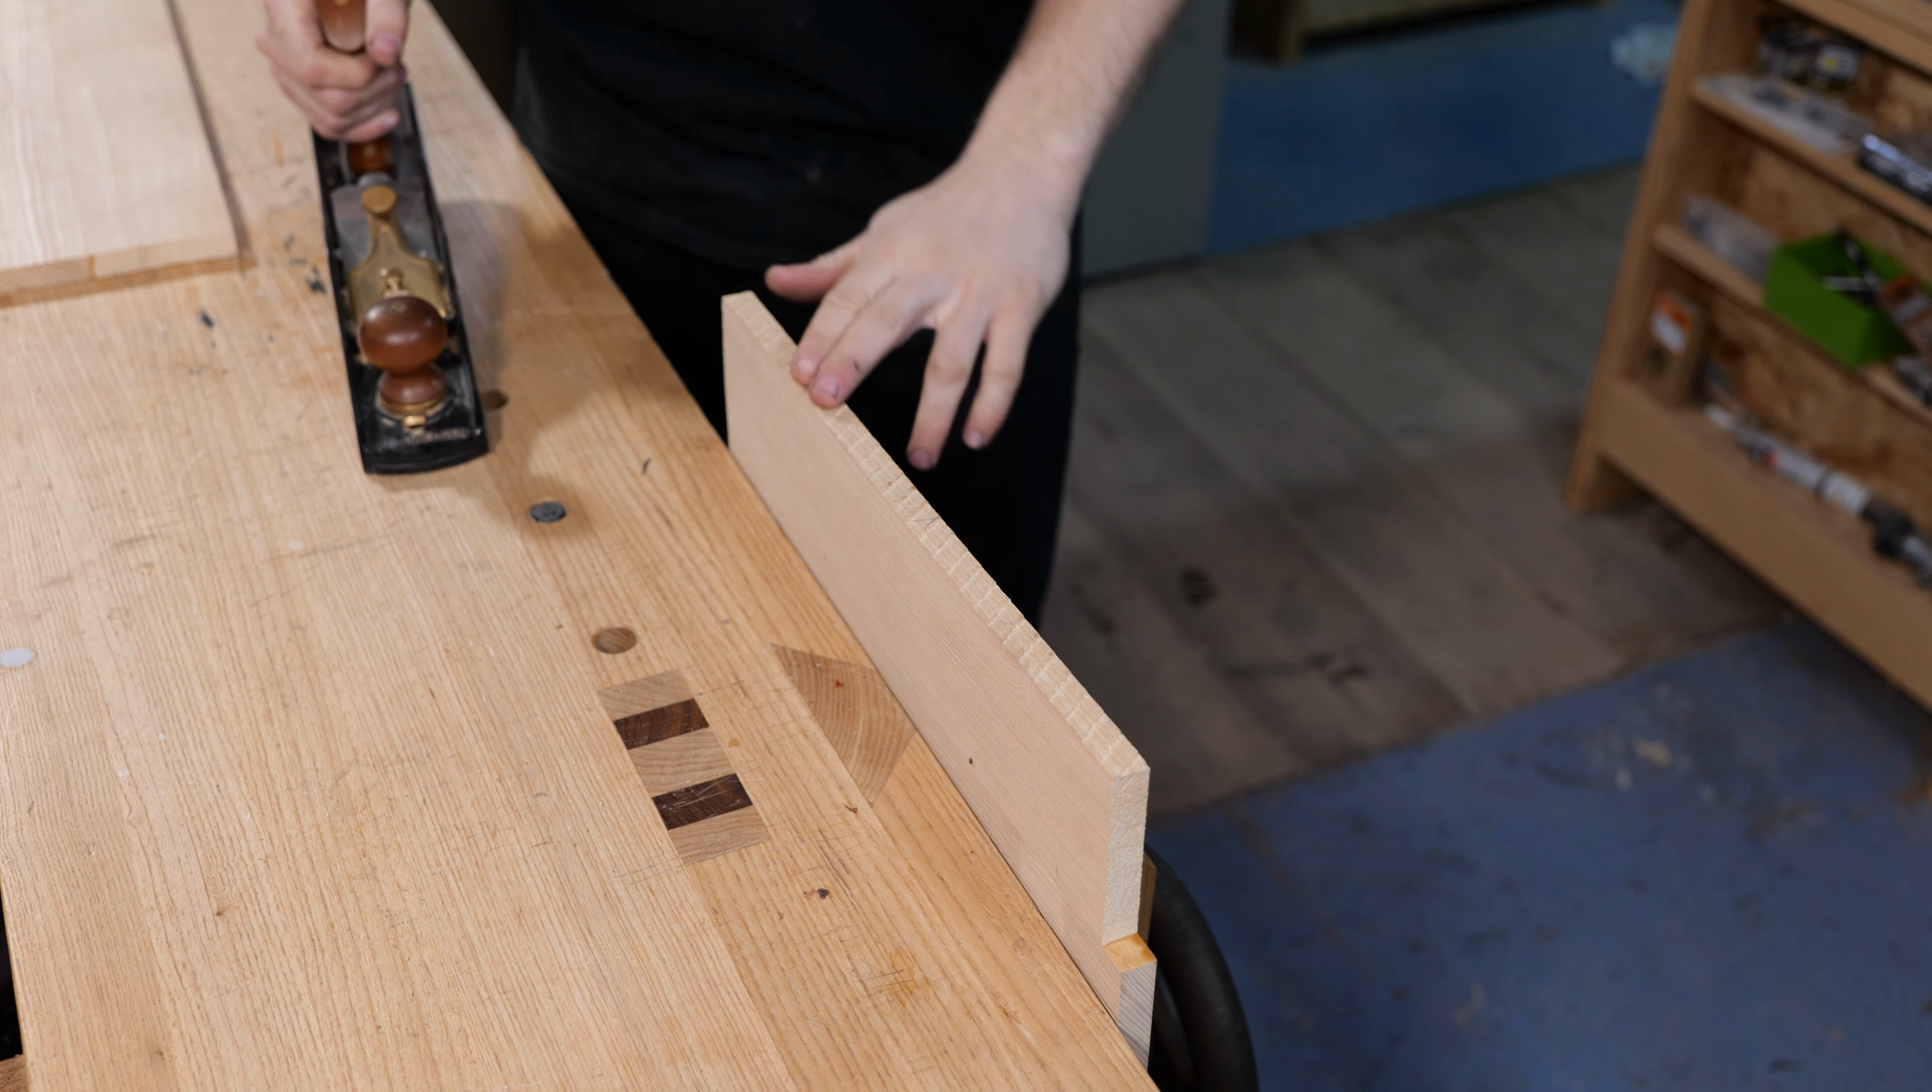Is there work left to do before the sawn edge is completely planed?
Yes.